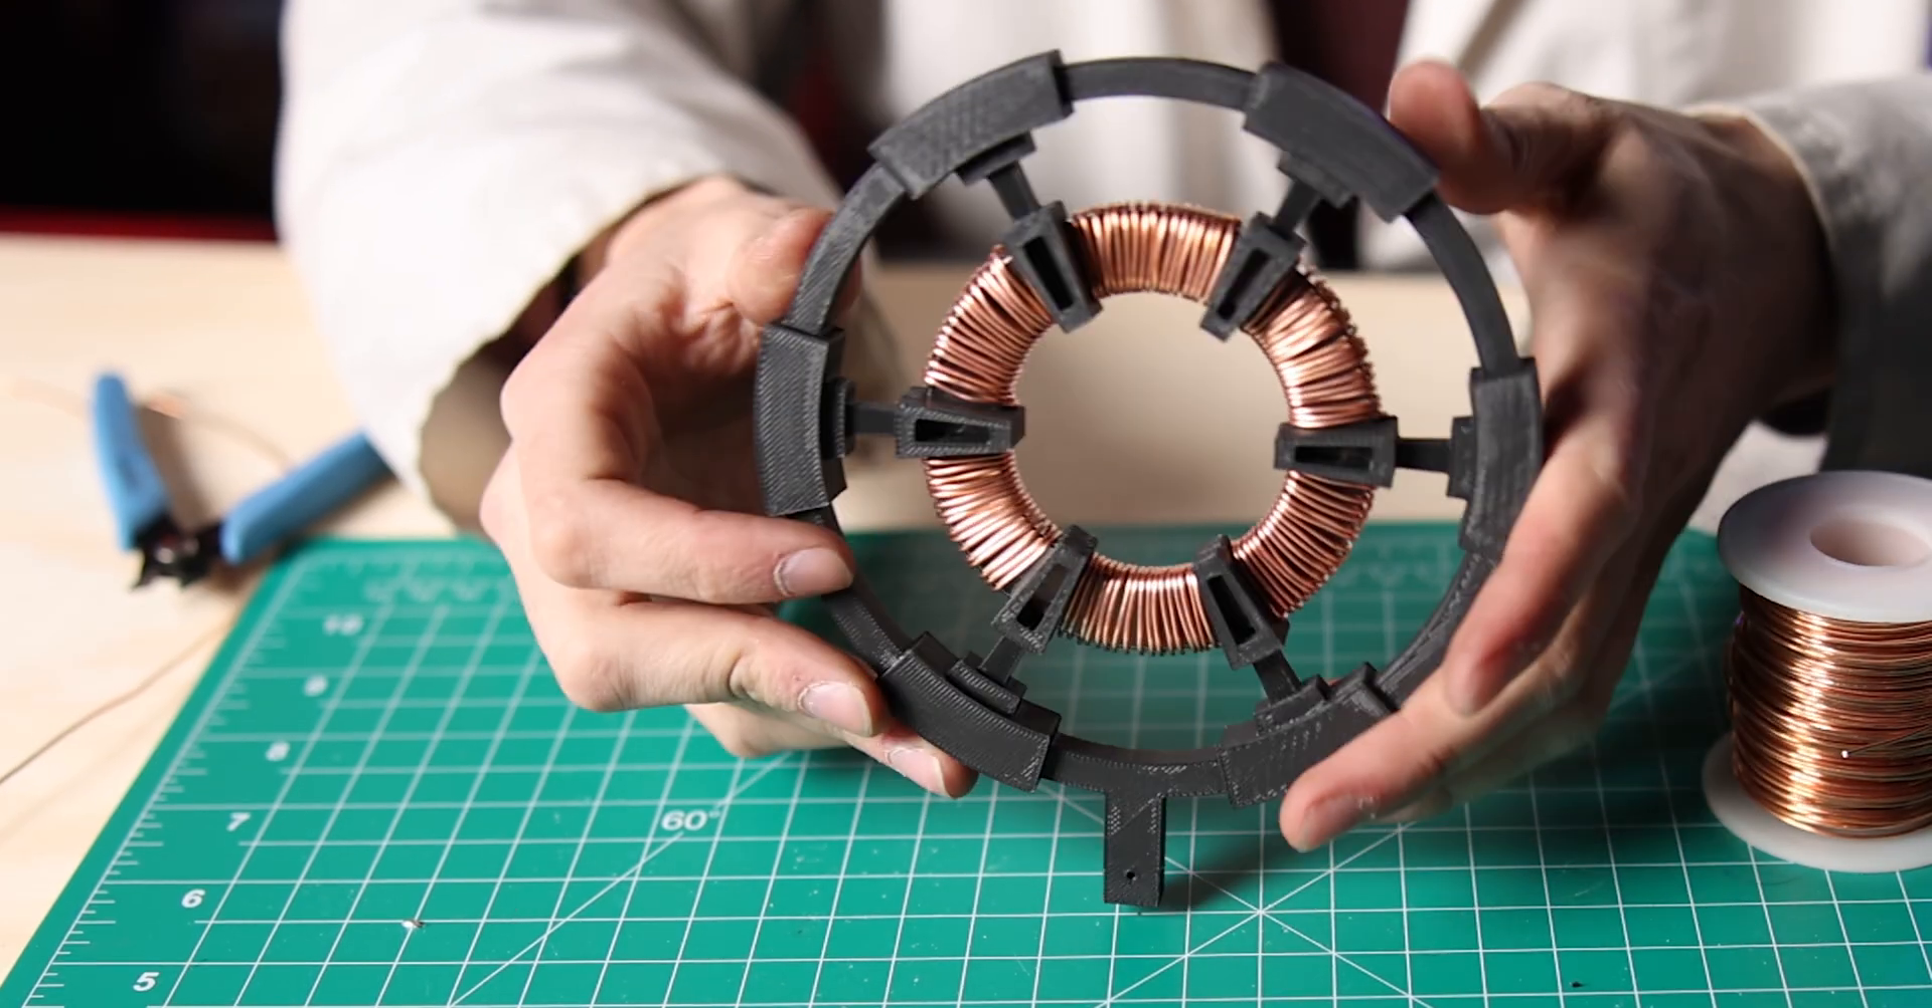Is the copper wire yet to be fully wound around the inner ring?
No.